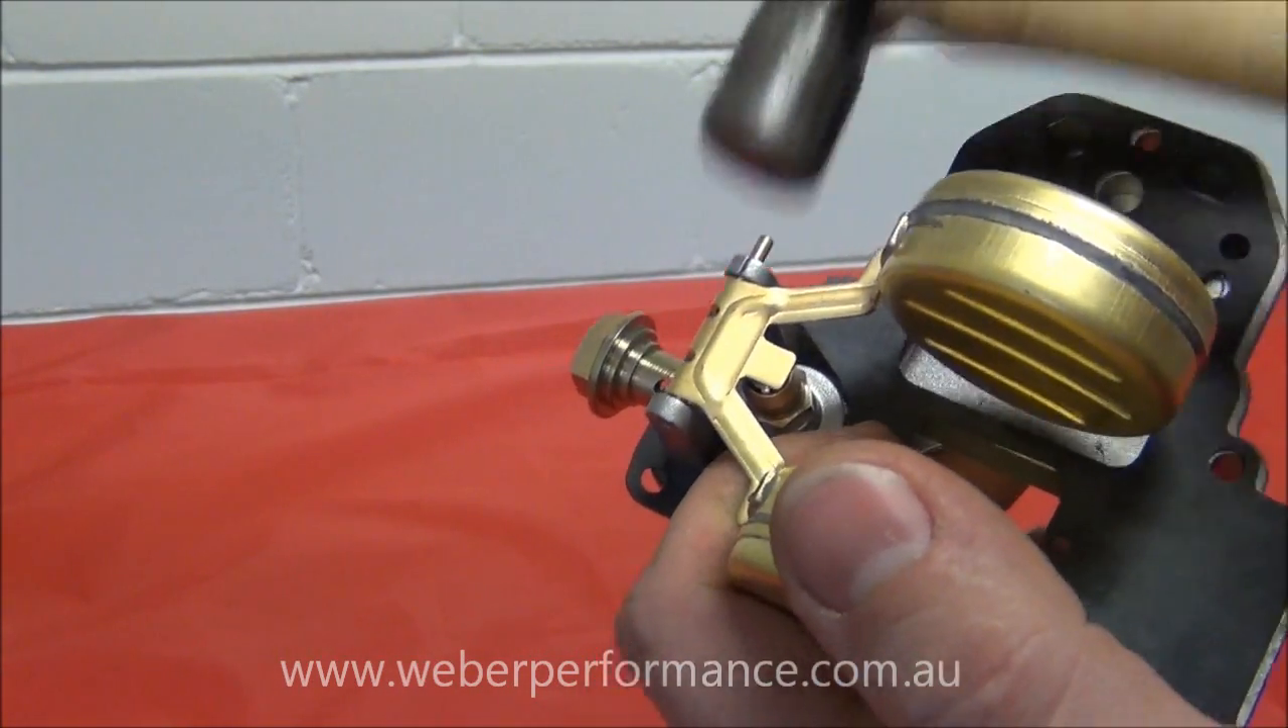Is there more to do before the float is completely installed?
Yes.